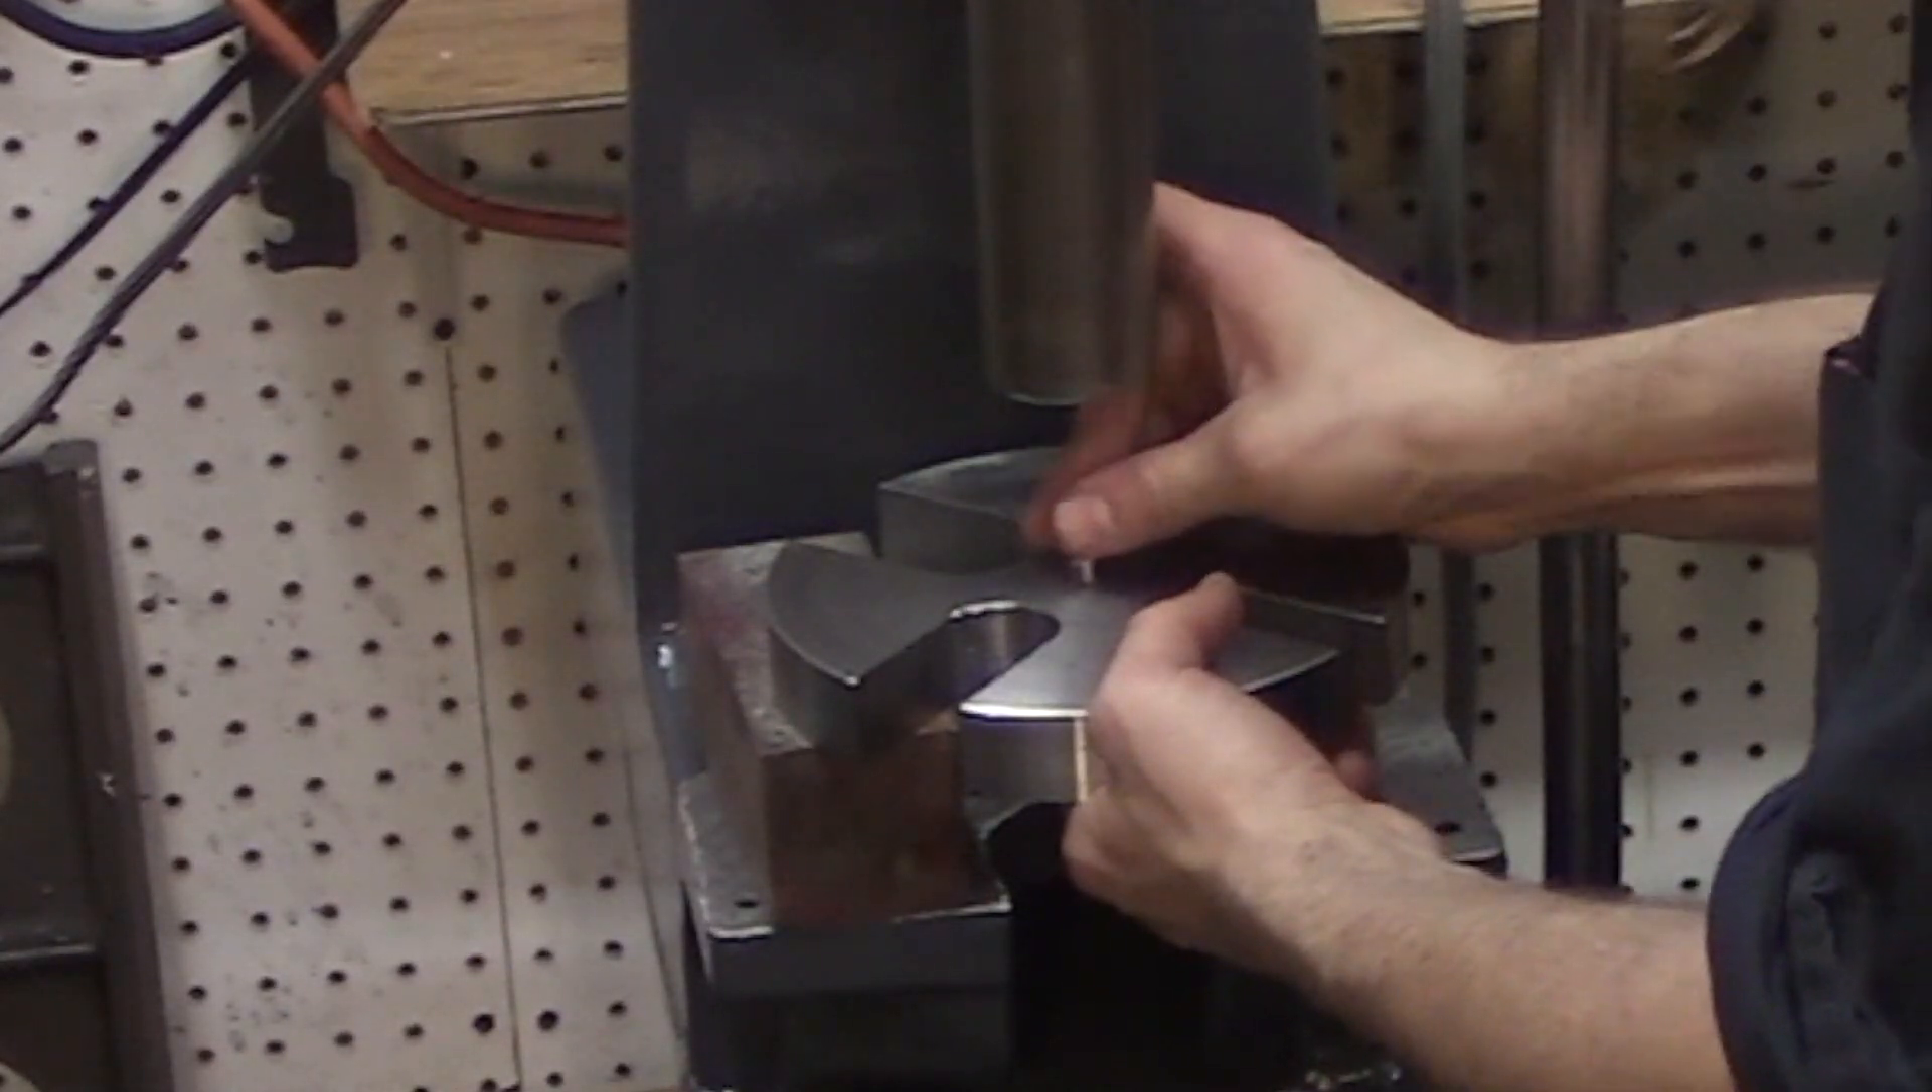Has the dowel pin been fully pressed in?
No.